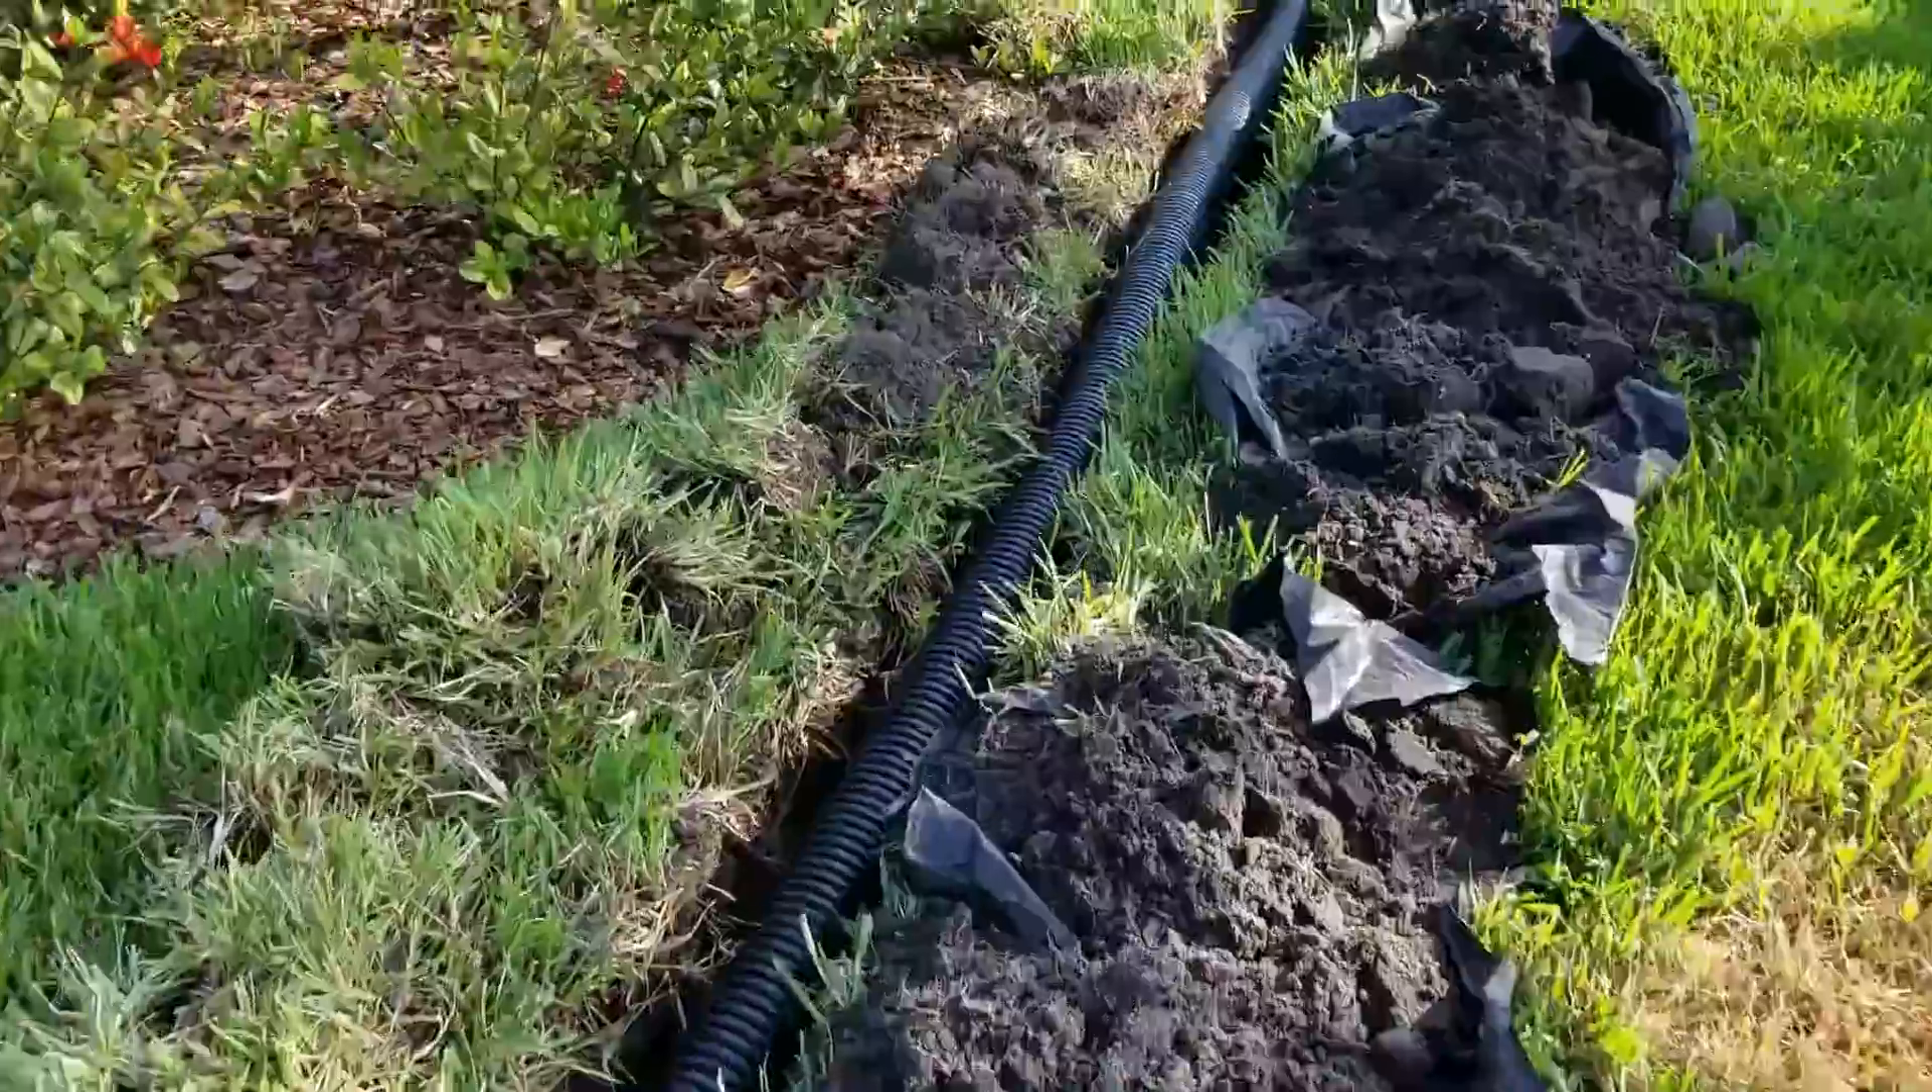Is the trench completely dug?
Yes.